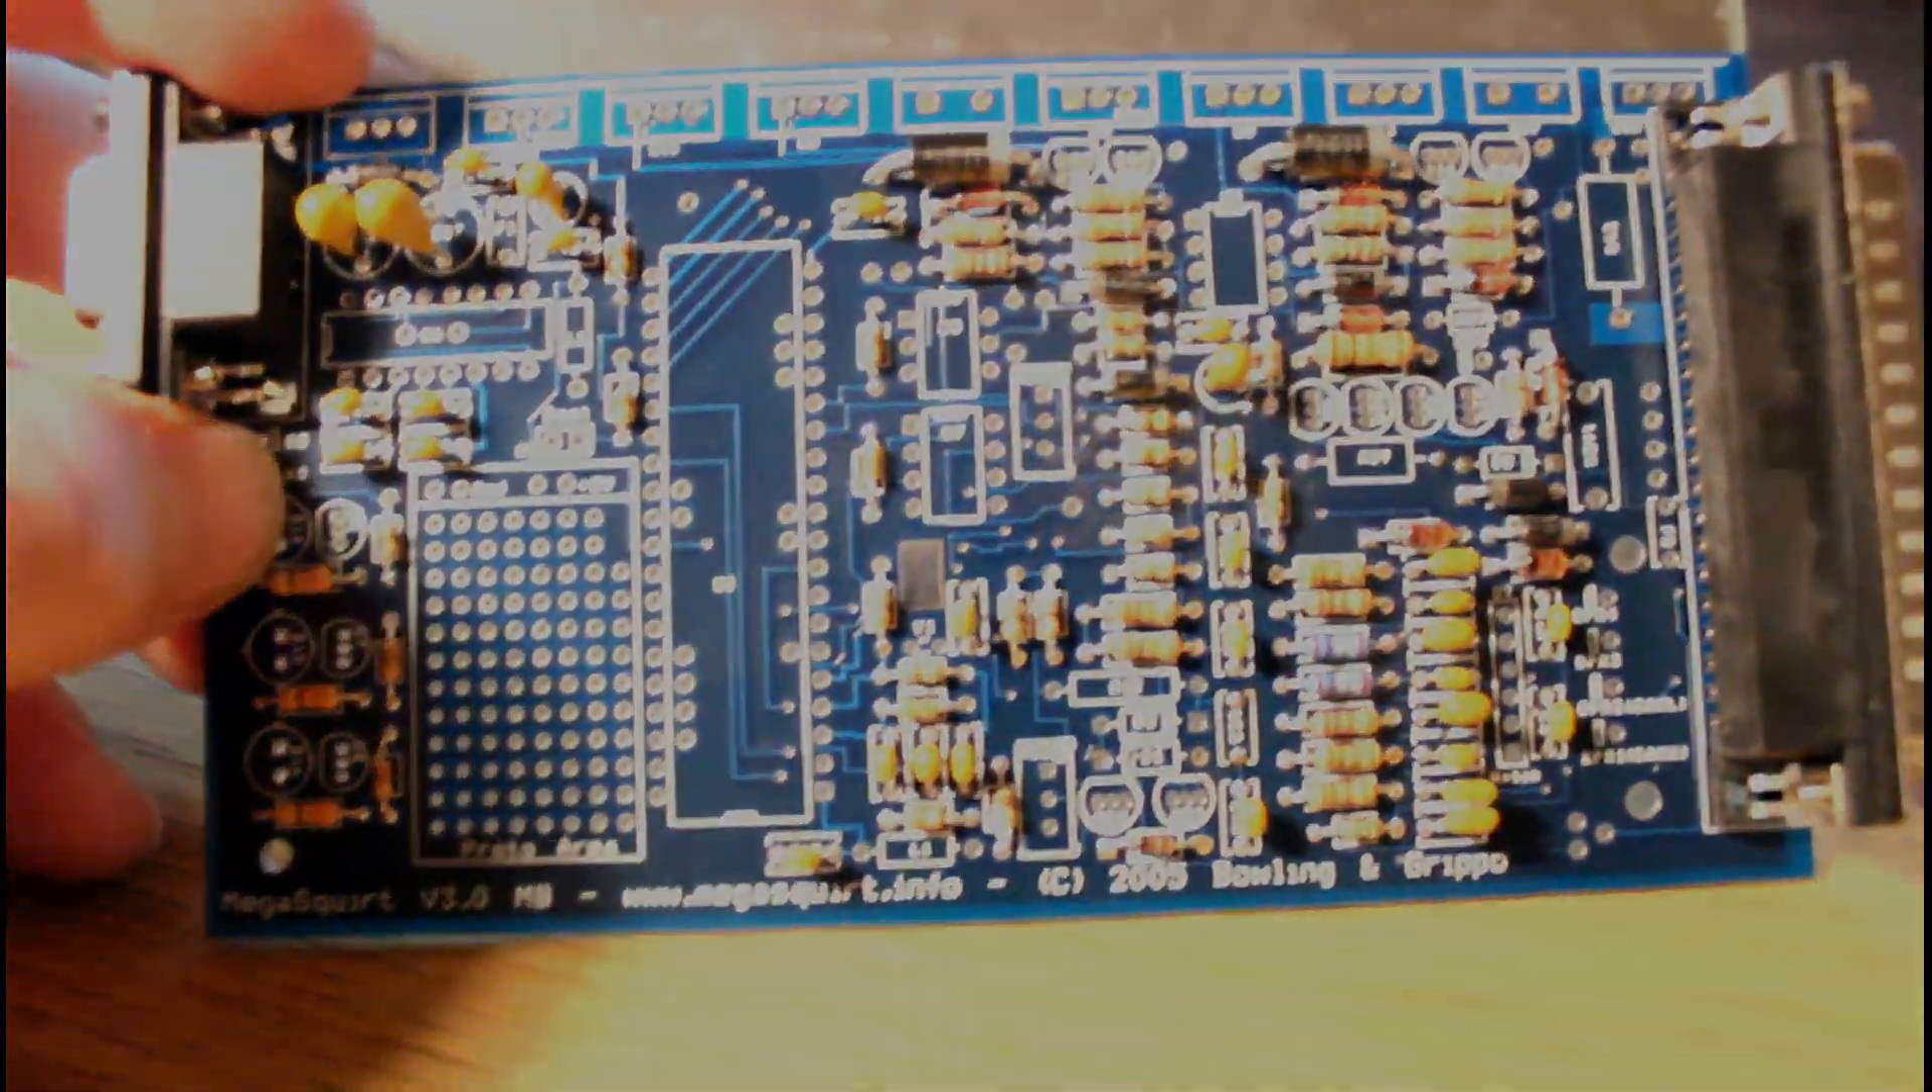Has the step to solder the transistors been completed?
No.